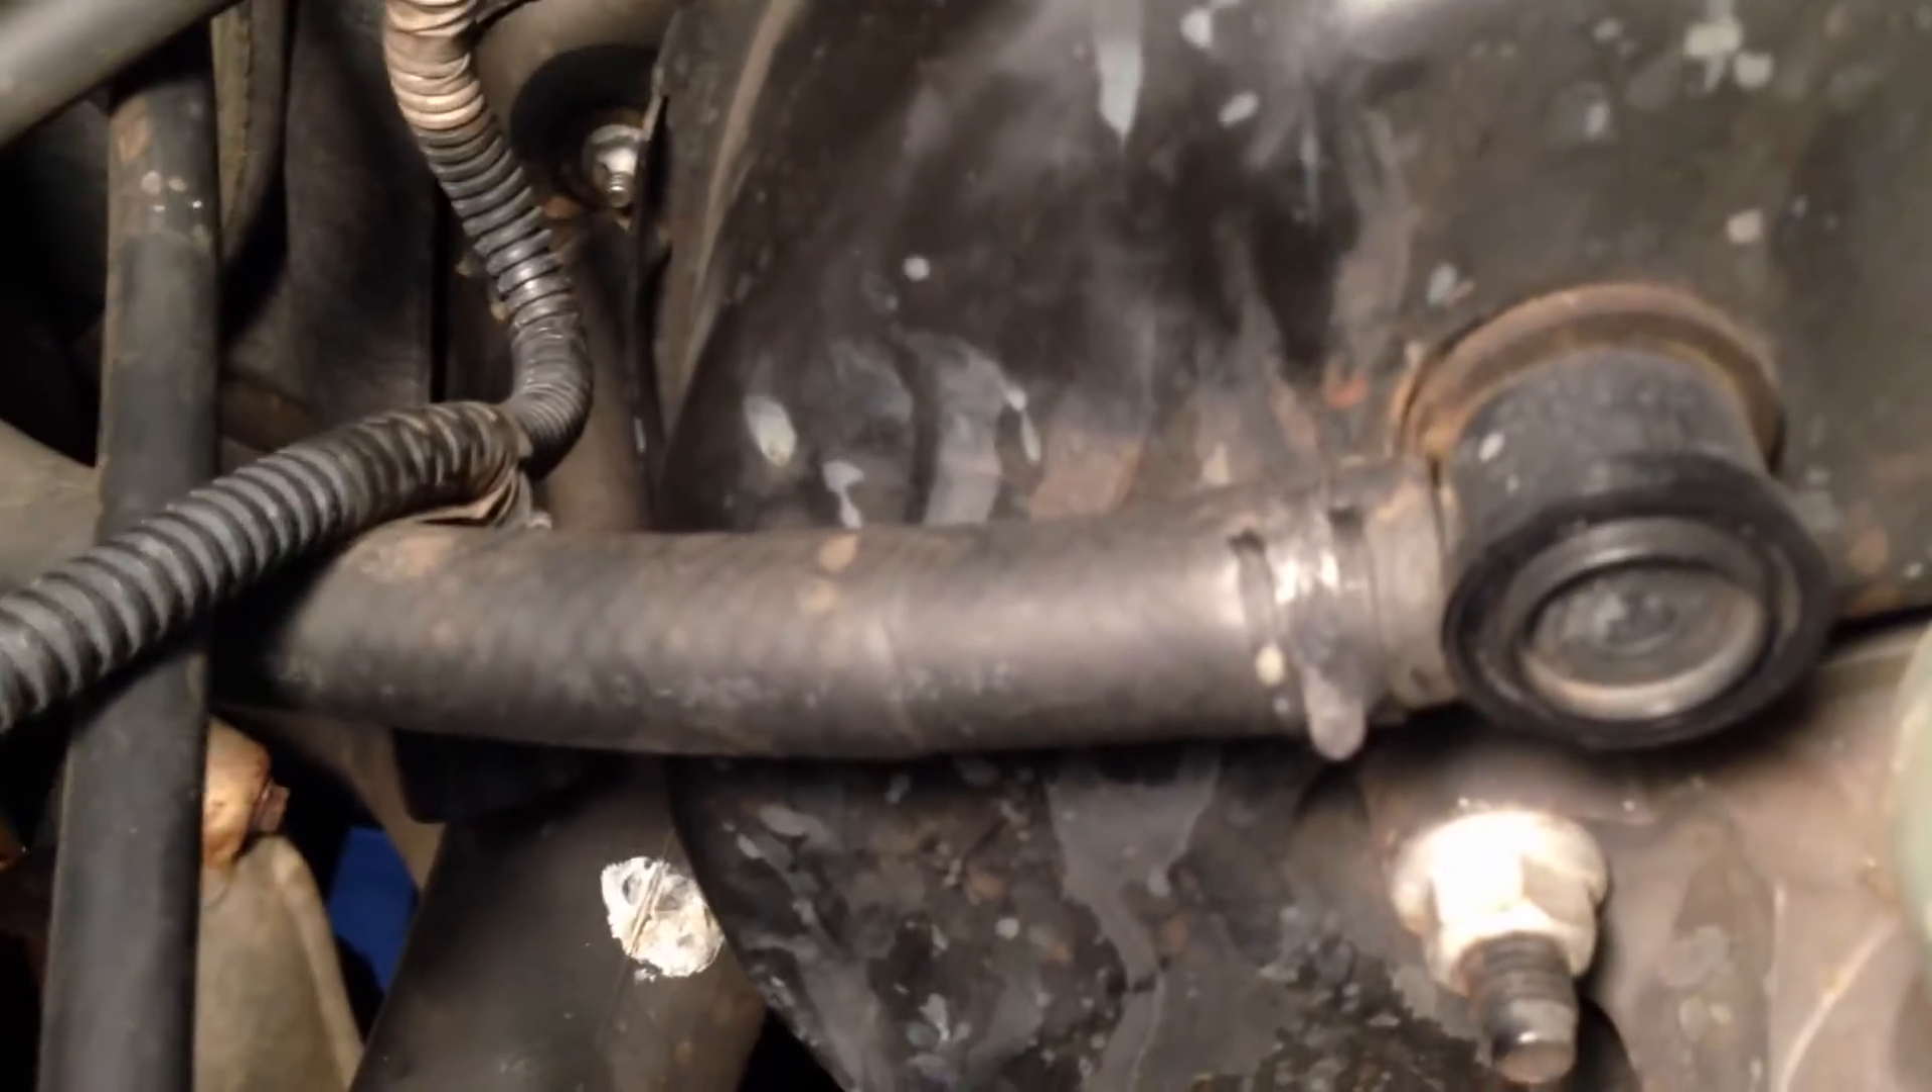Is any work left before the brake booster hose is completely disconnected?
Yes.